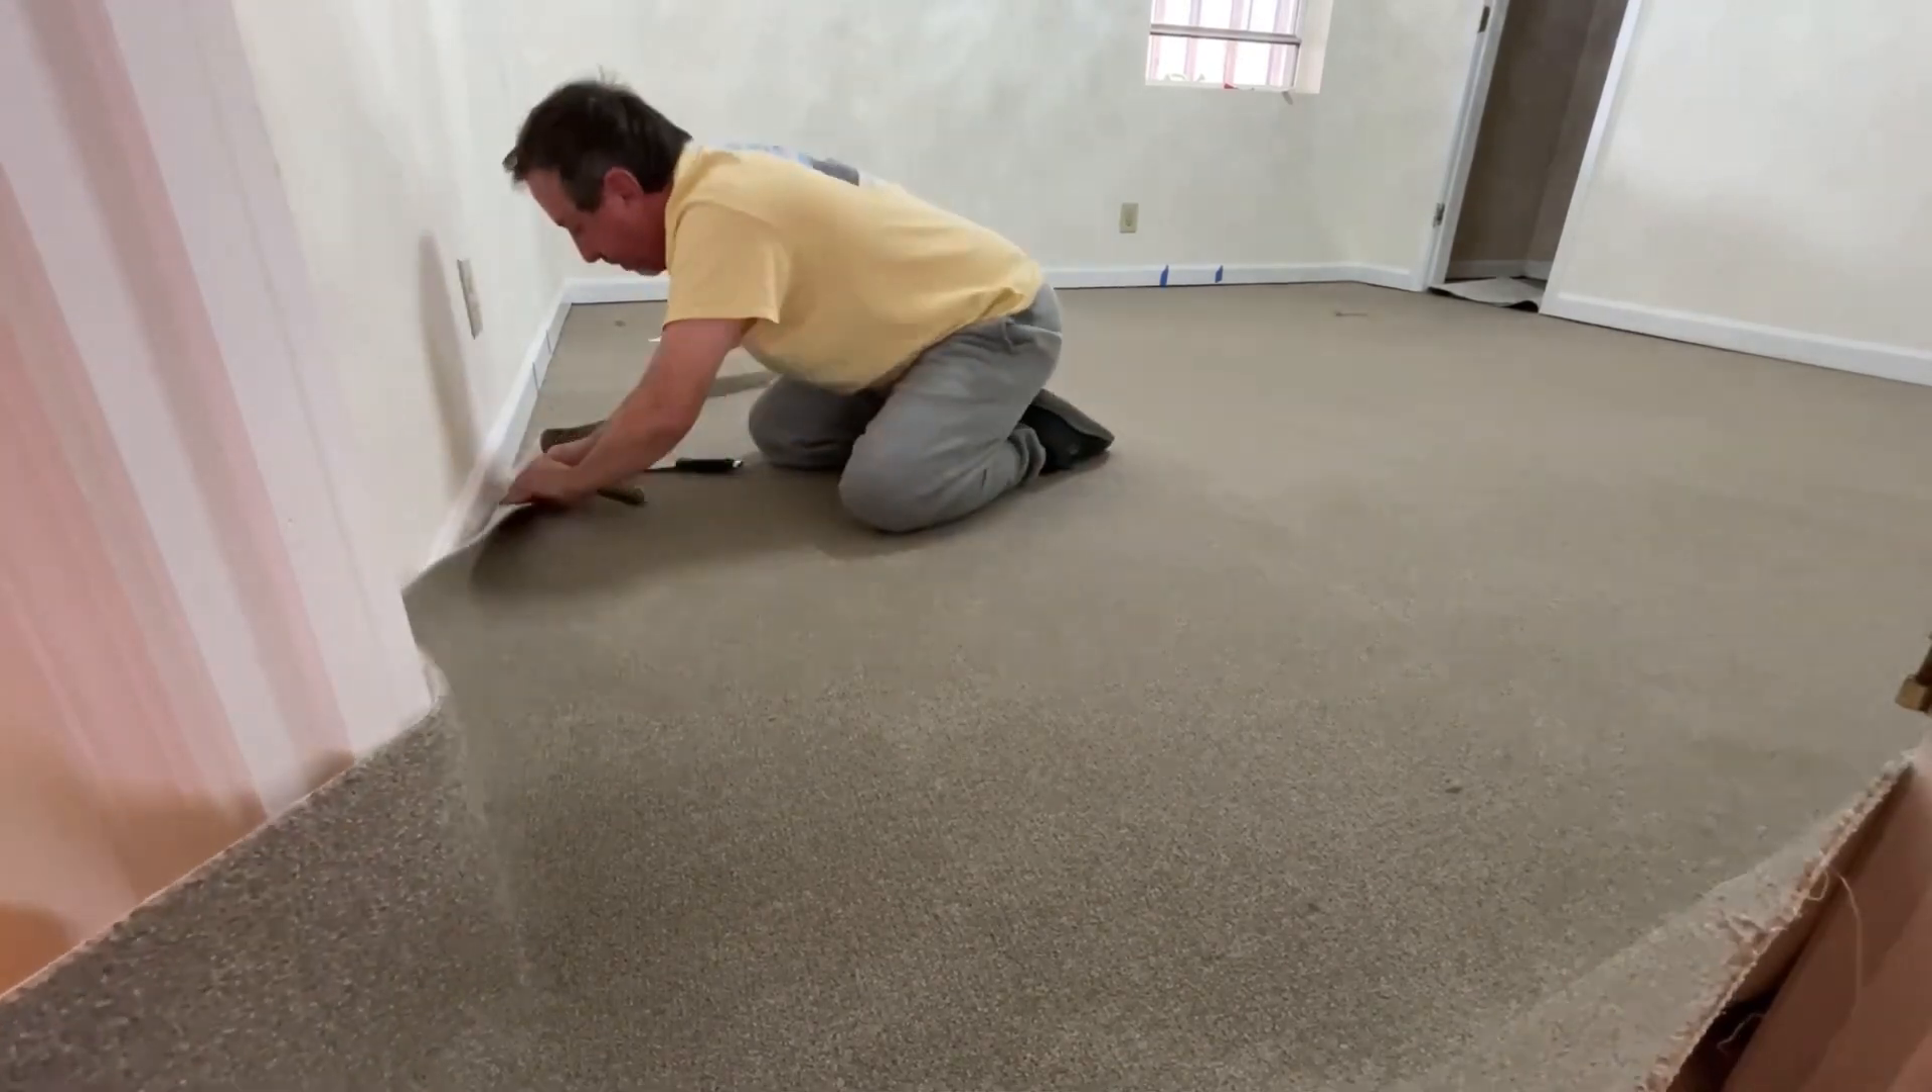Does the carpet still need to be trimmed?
Yes.